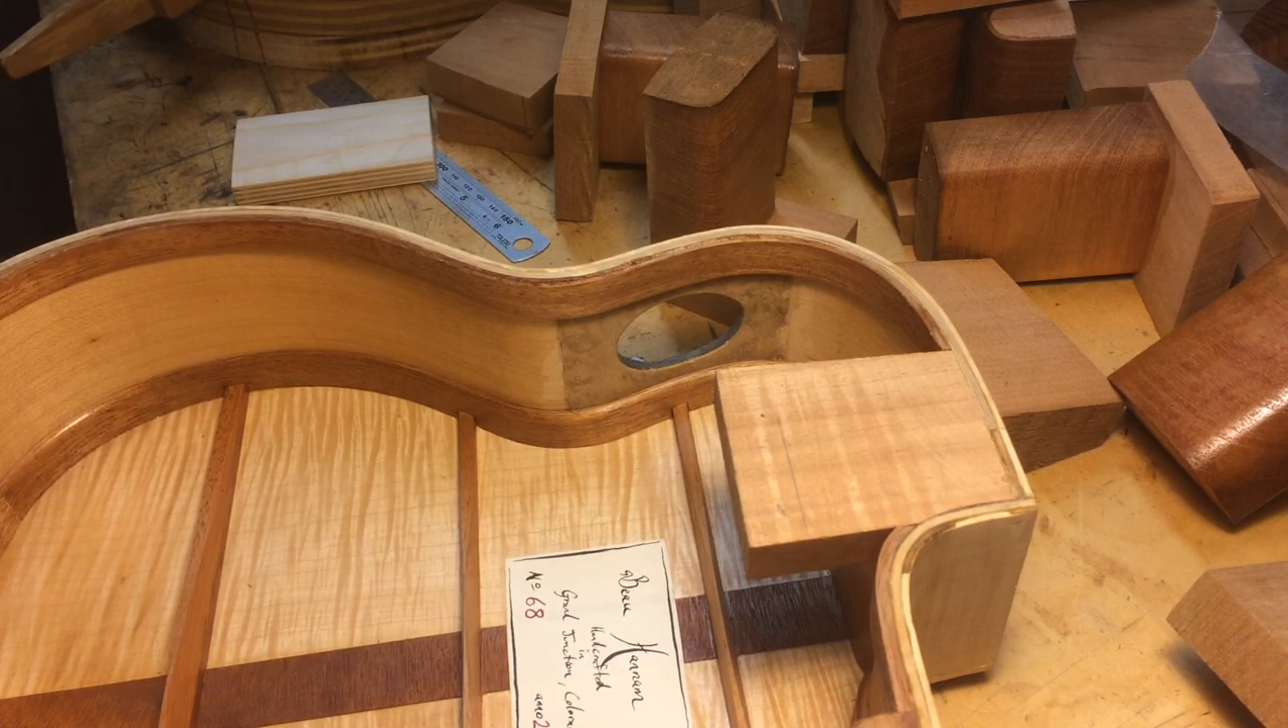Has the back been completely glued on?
Yes.